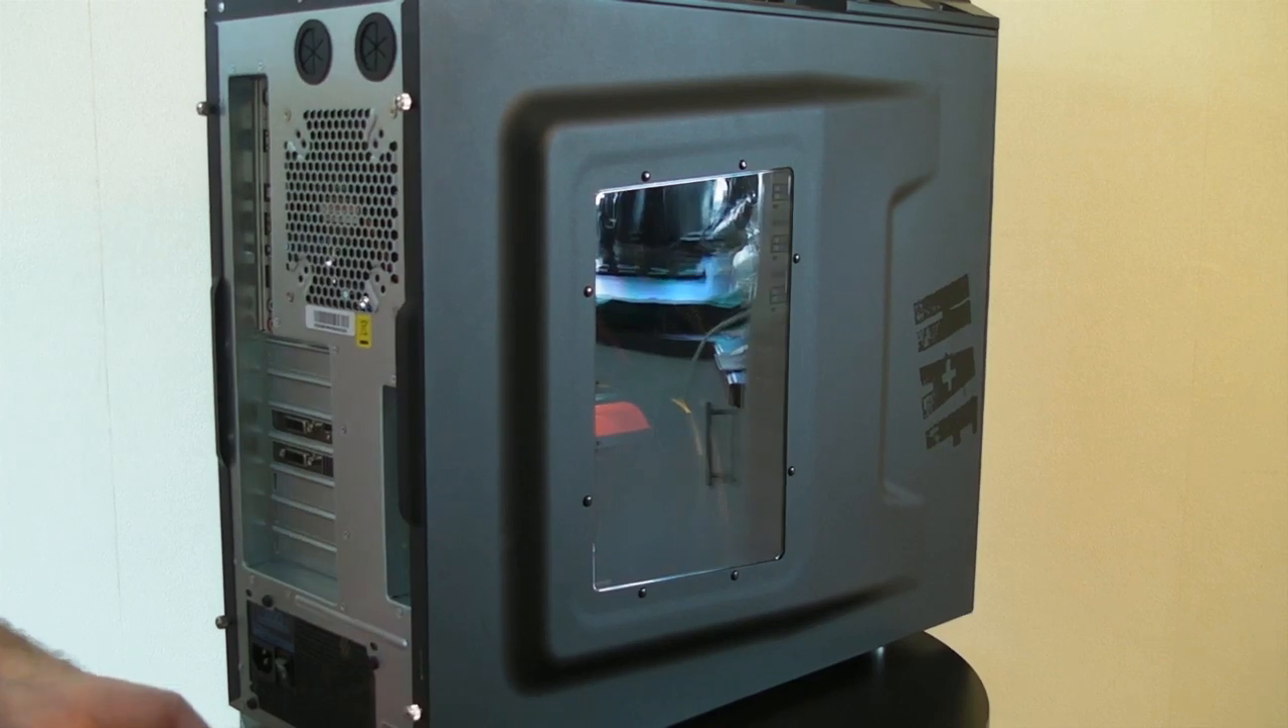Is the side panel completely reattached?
Yes.